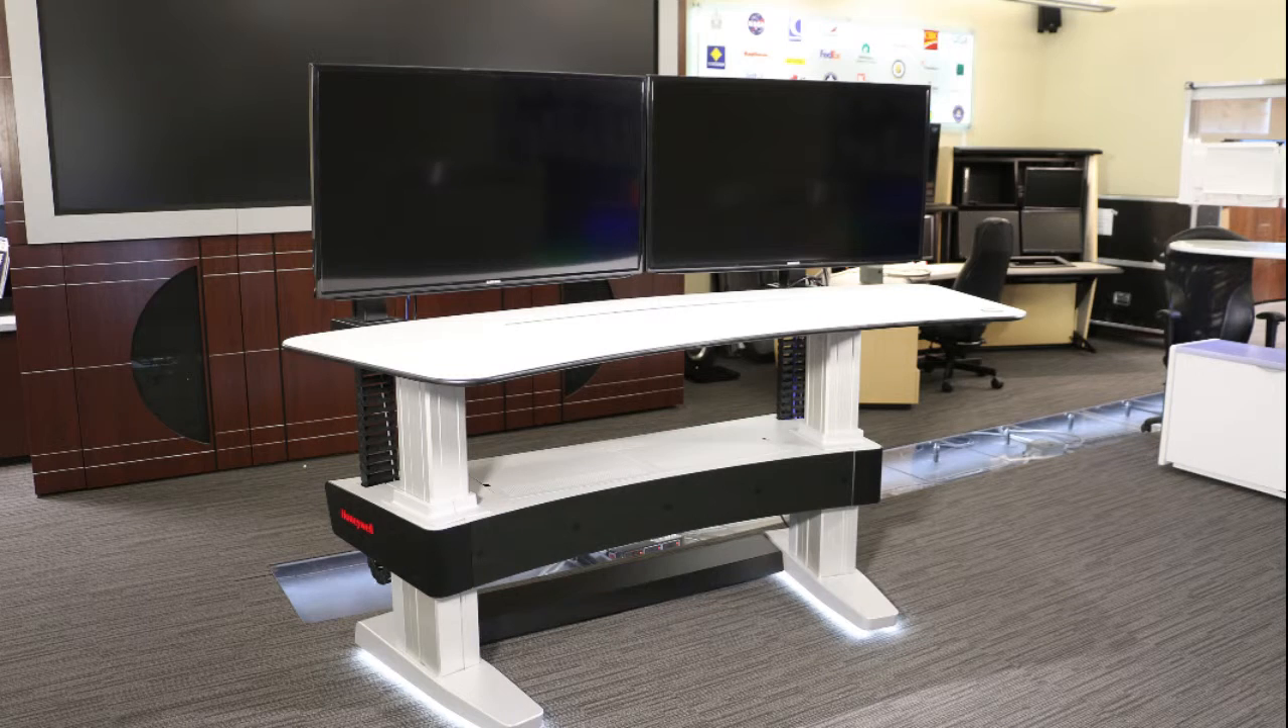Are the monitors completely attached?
Yes.